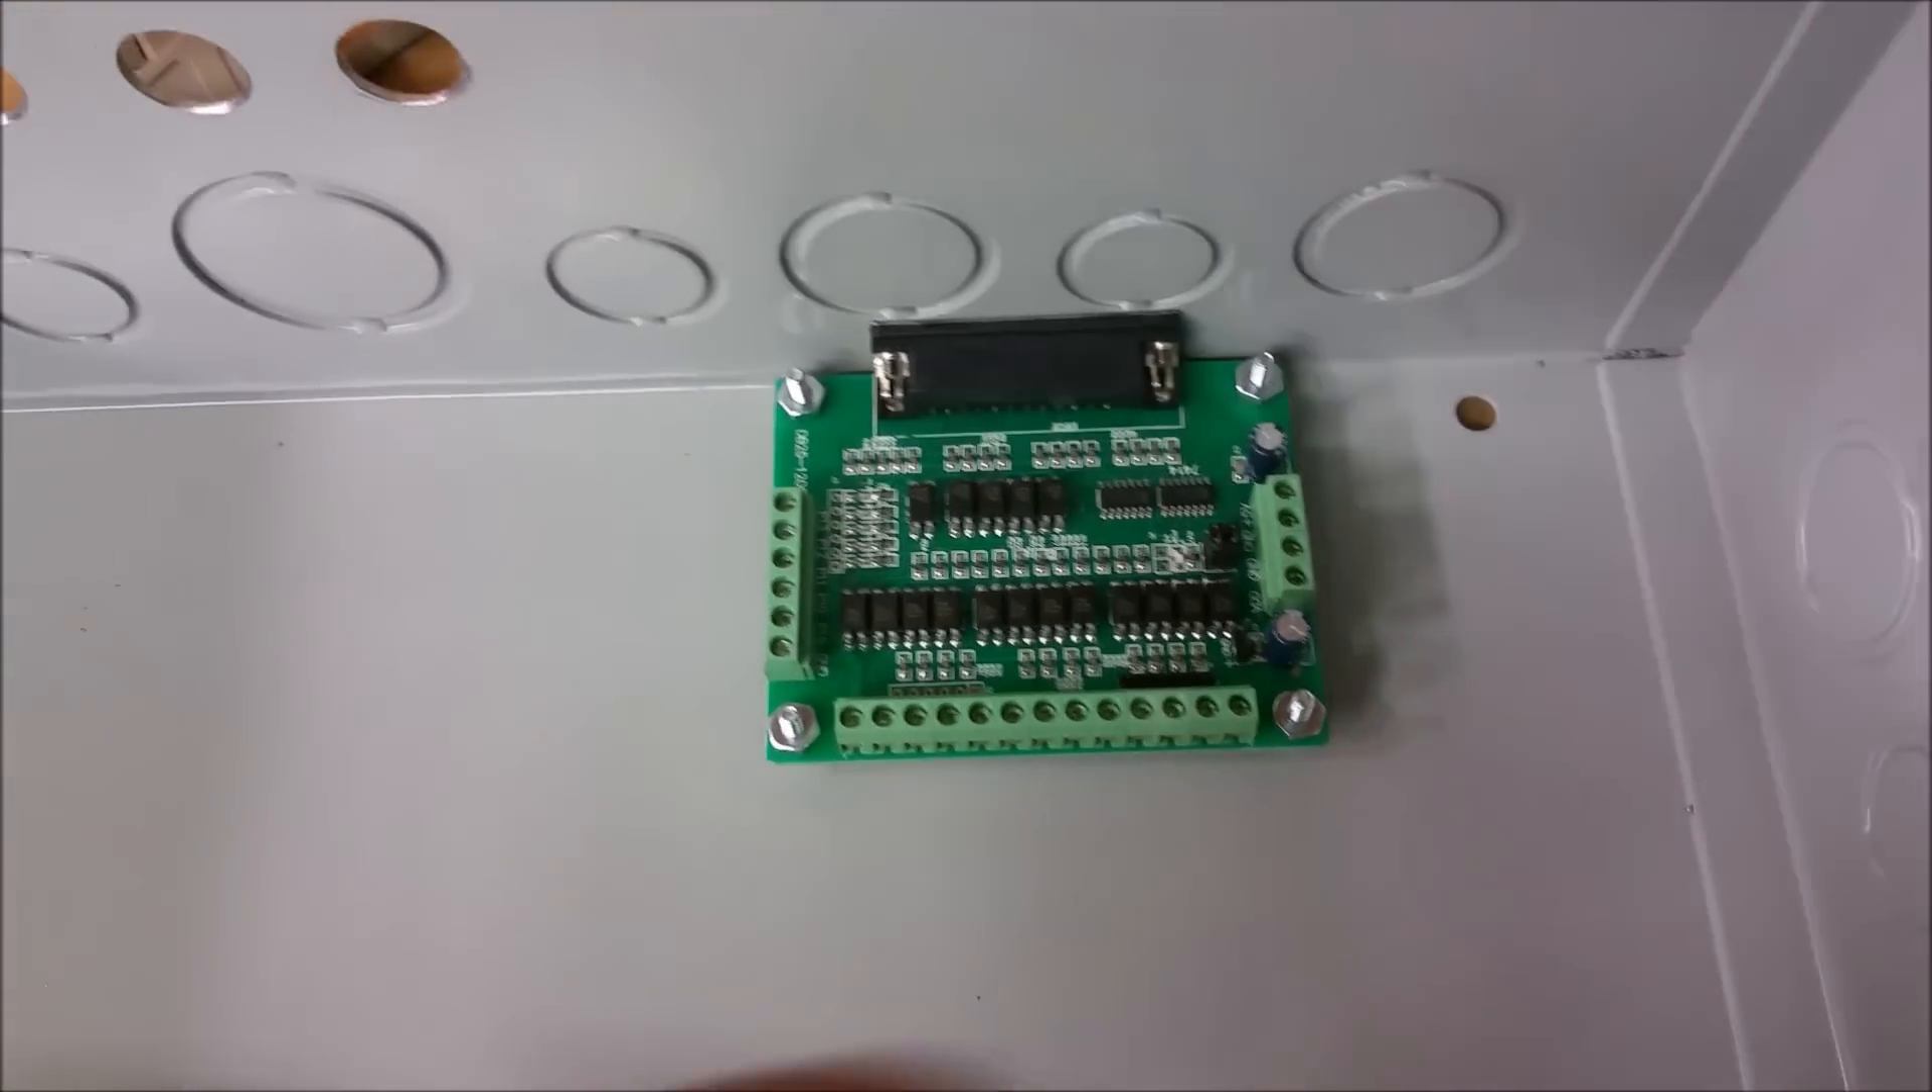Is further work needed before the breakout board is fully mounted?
No.